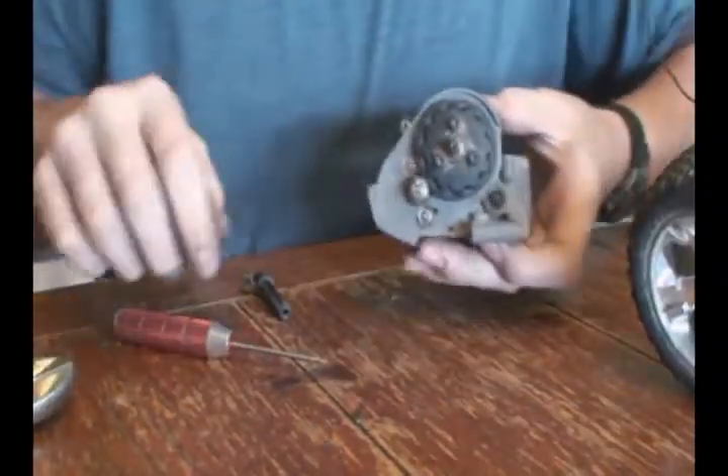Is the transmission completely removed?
Yes.